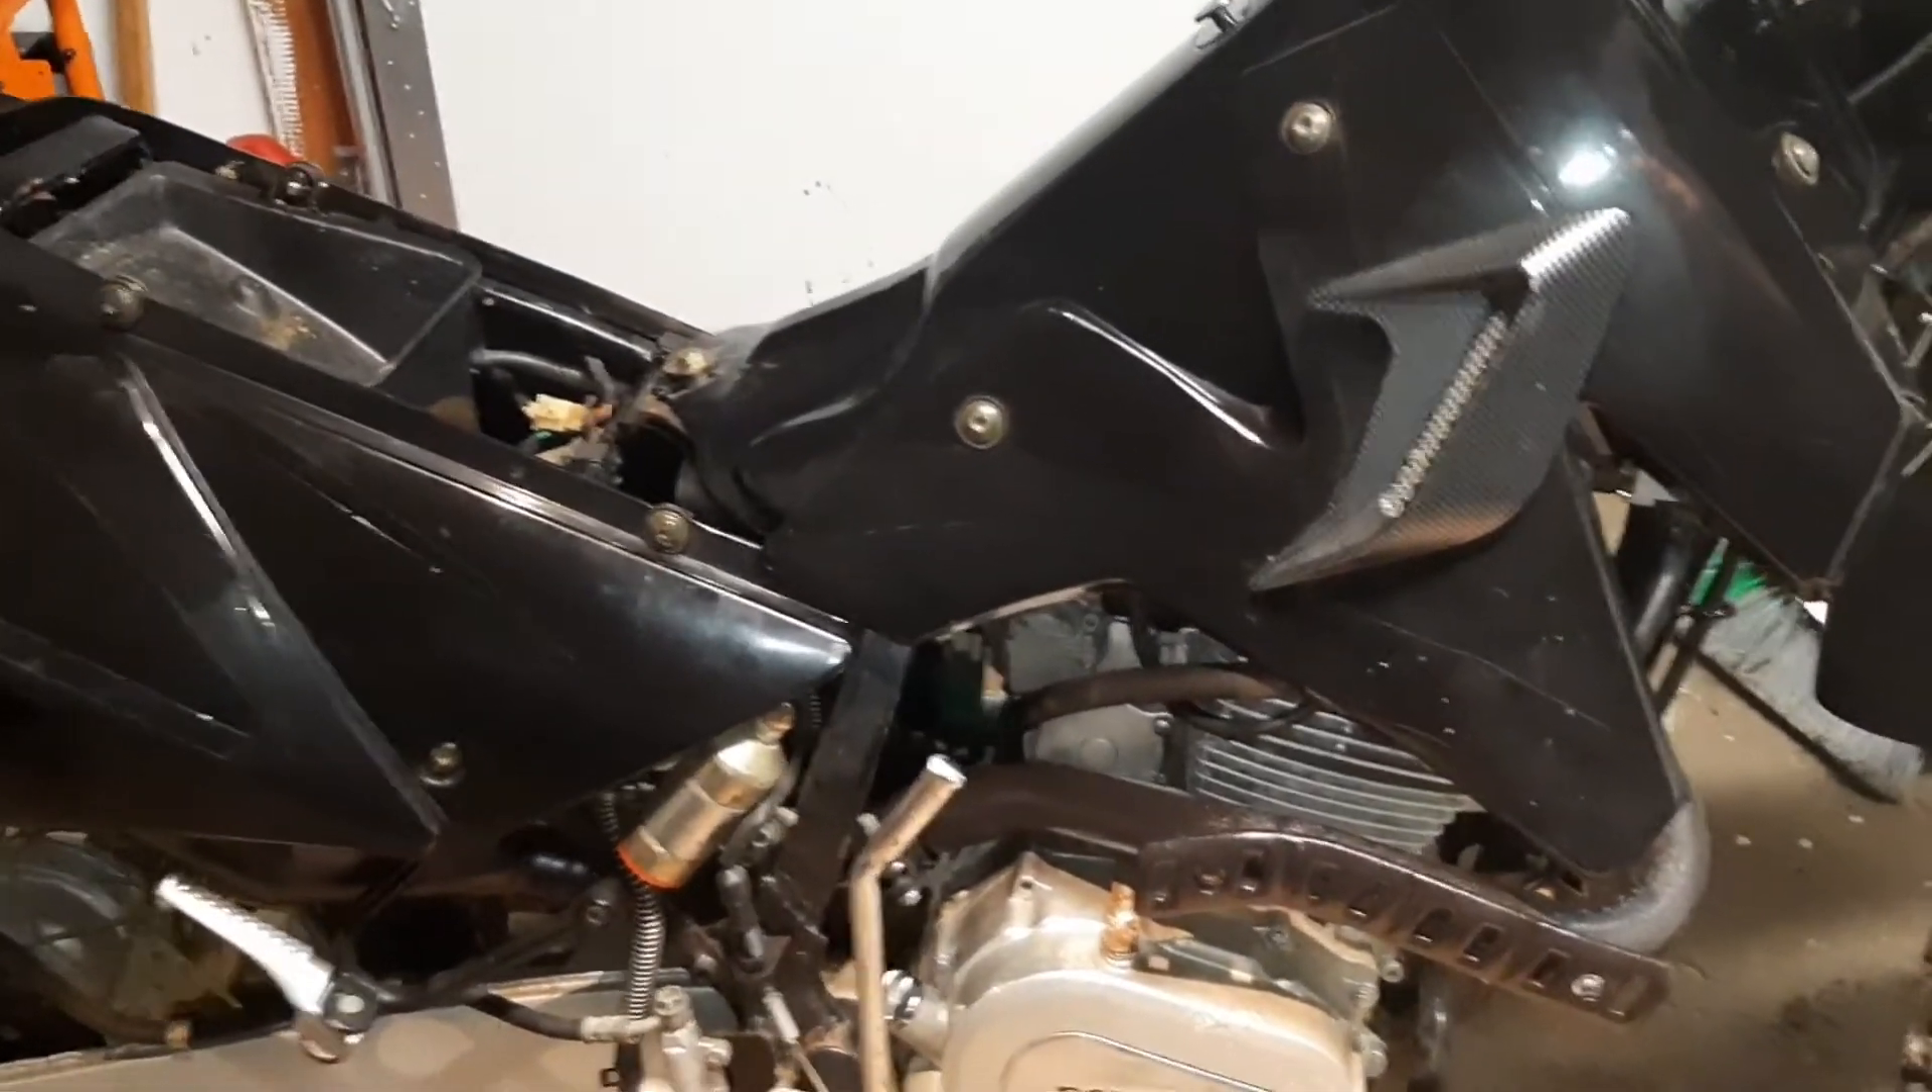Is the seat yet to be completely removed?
No.